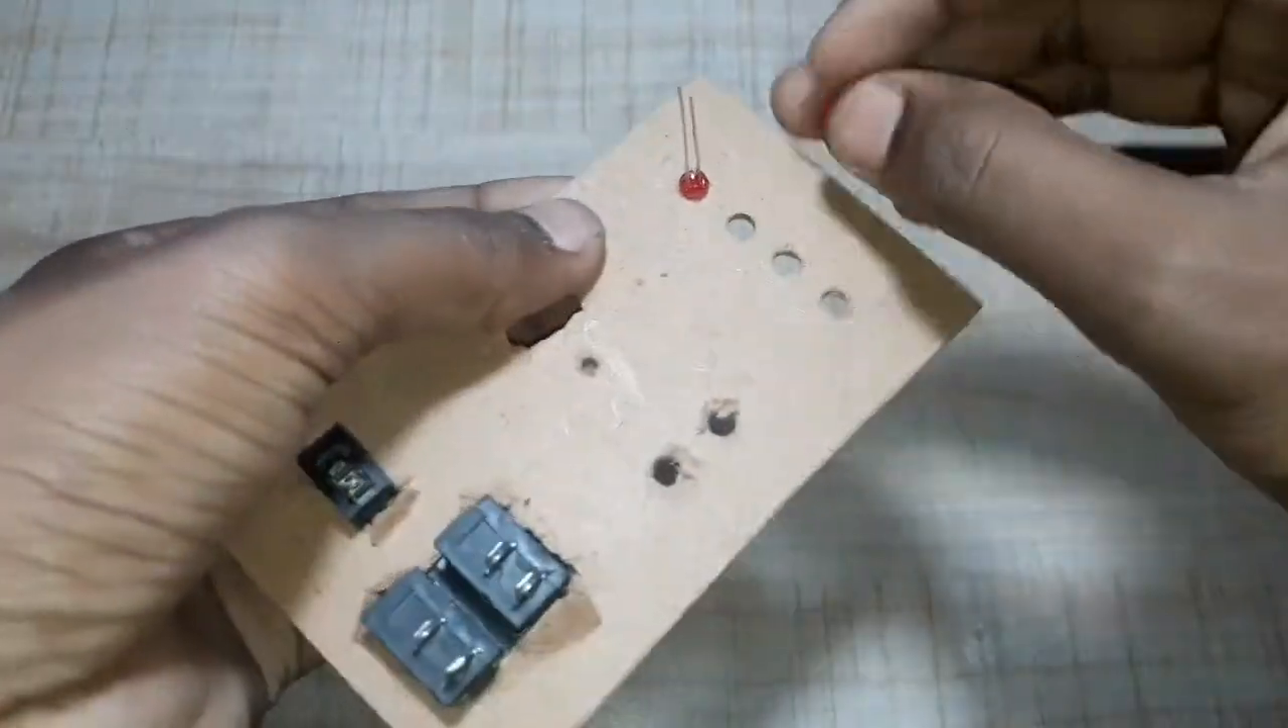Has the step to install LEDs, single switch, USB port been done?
No.